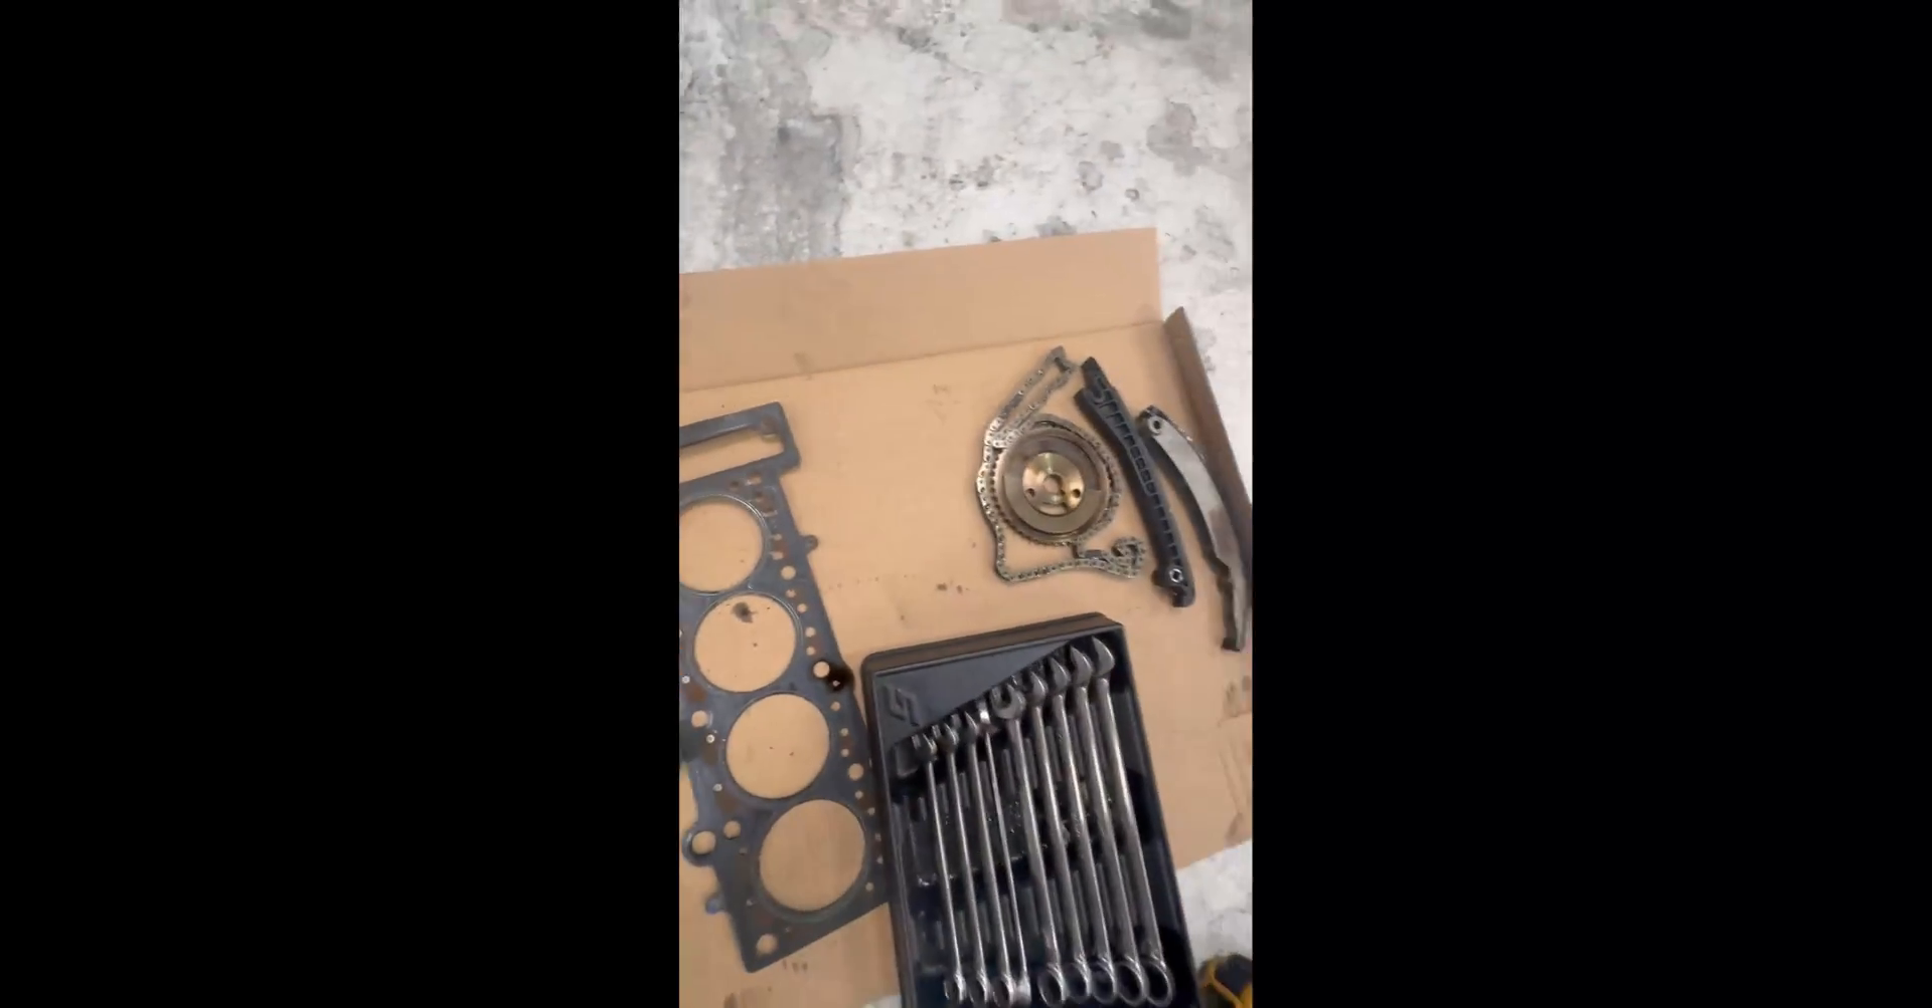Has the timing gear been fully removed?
Yes.